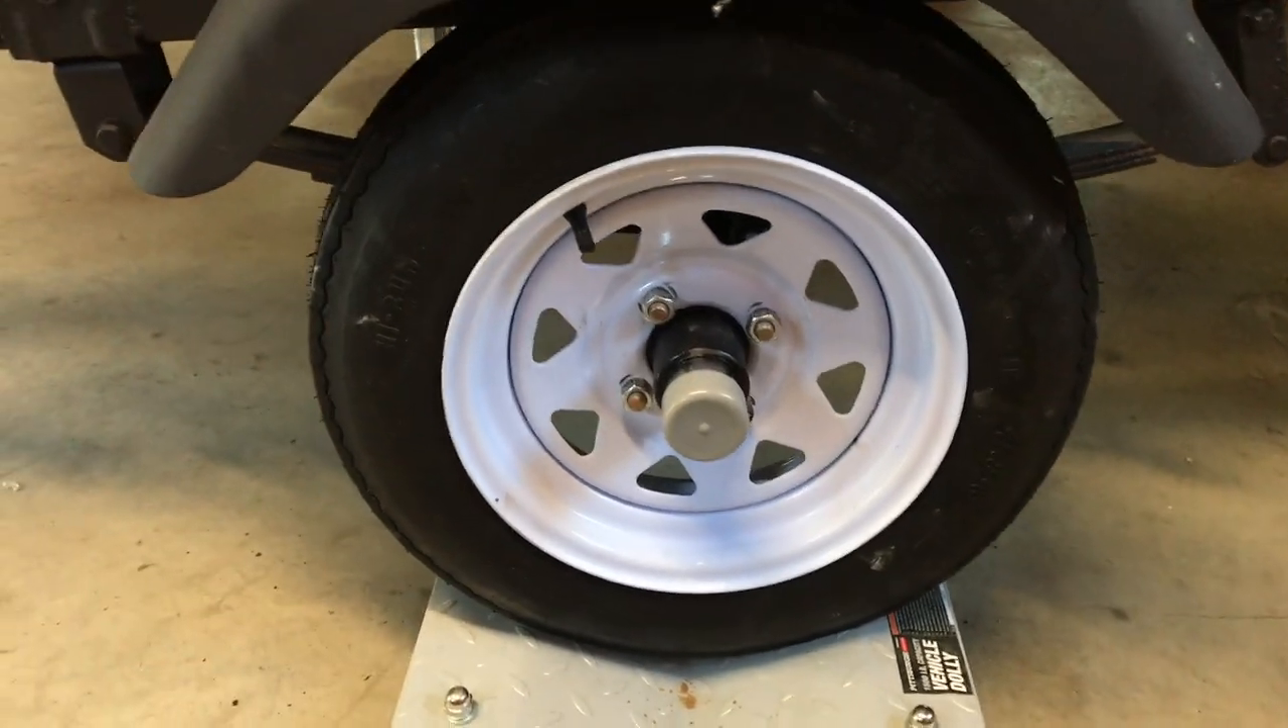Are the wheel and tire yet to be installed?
No.